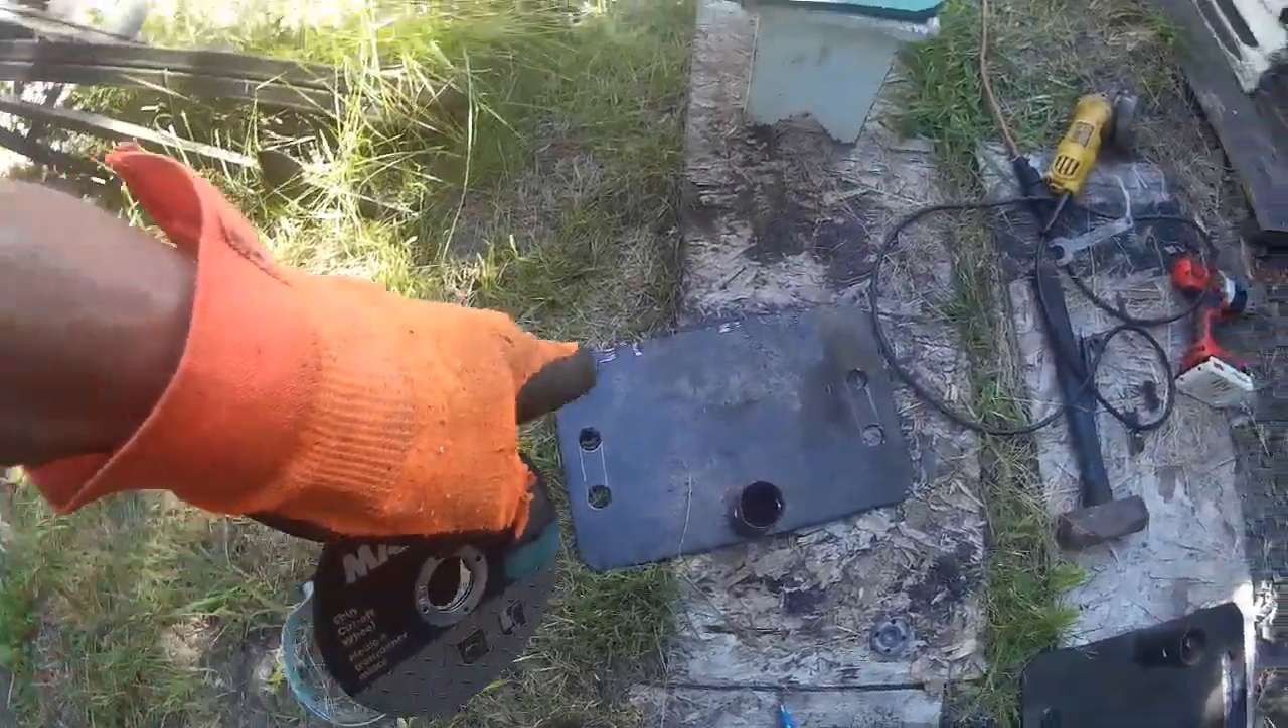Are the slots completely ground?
No.